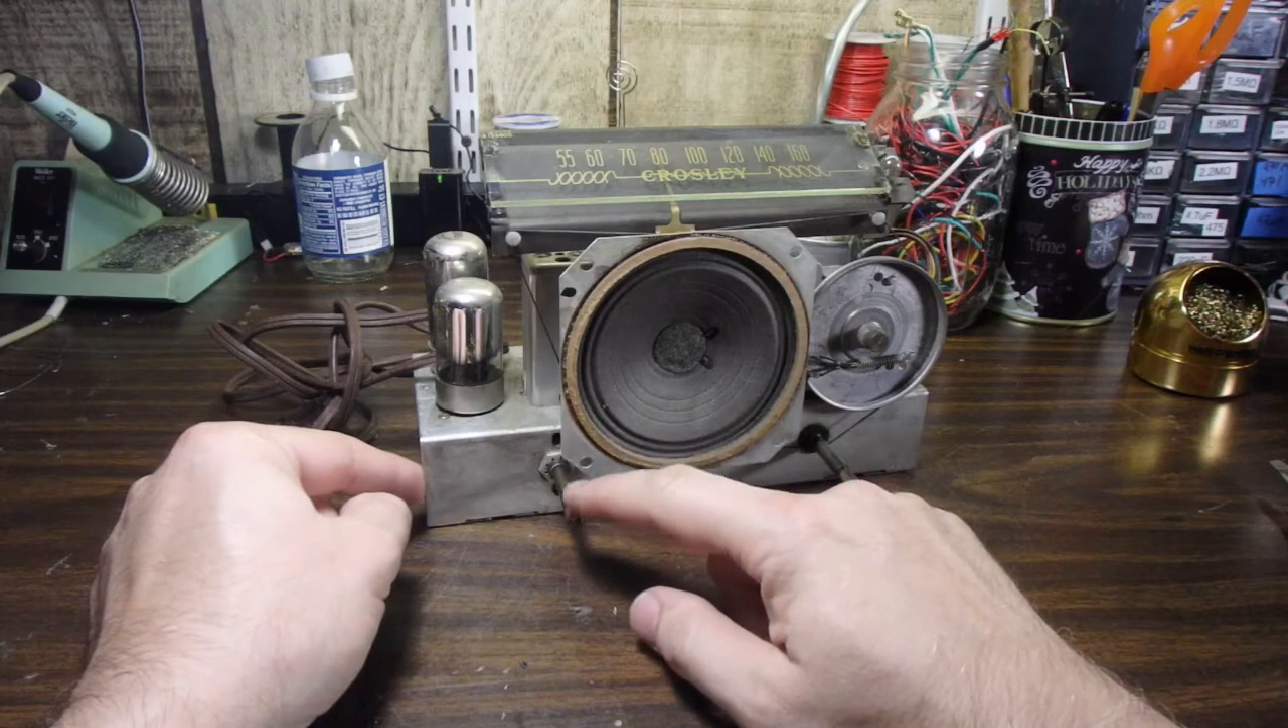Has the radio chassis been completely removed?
Yes.